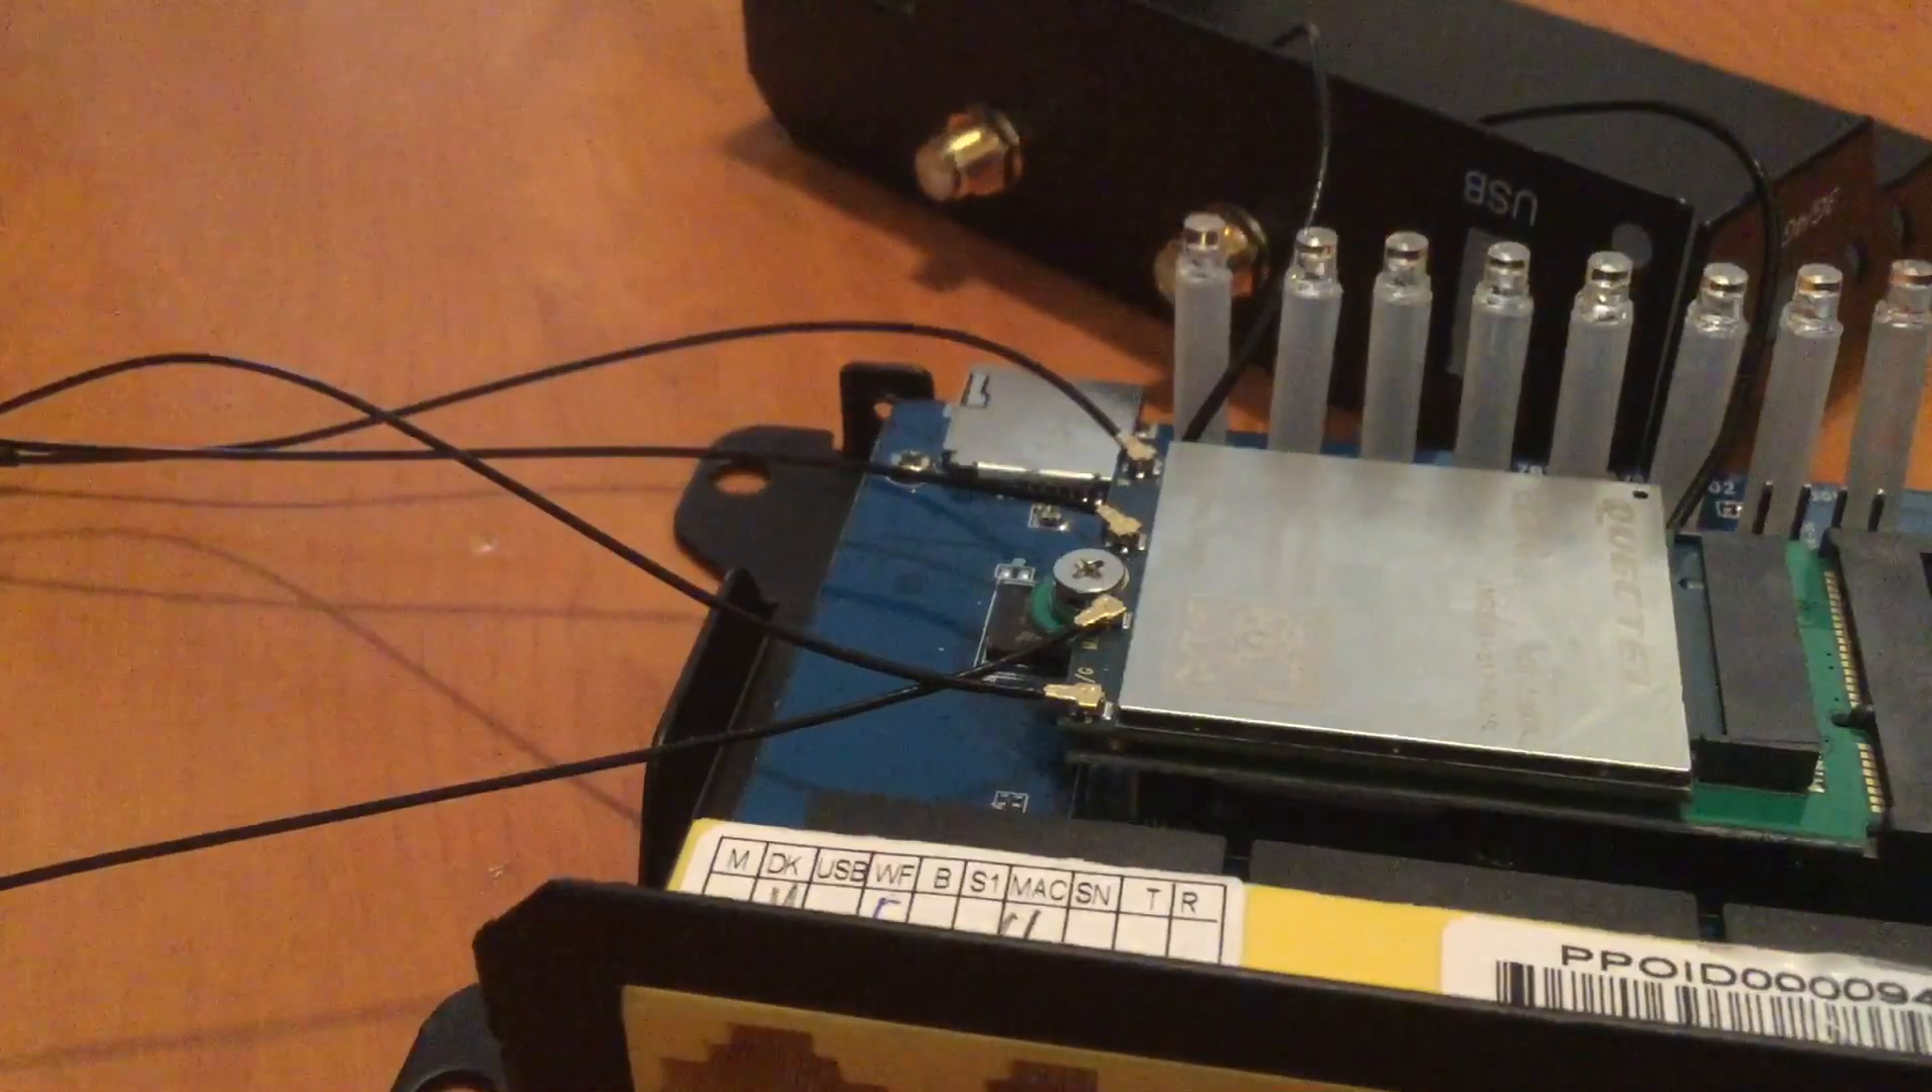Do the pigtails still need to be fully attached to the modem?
No.